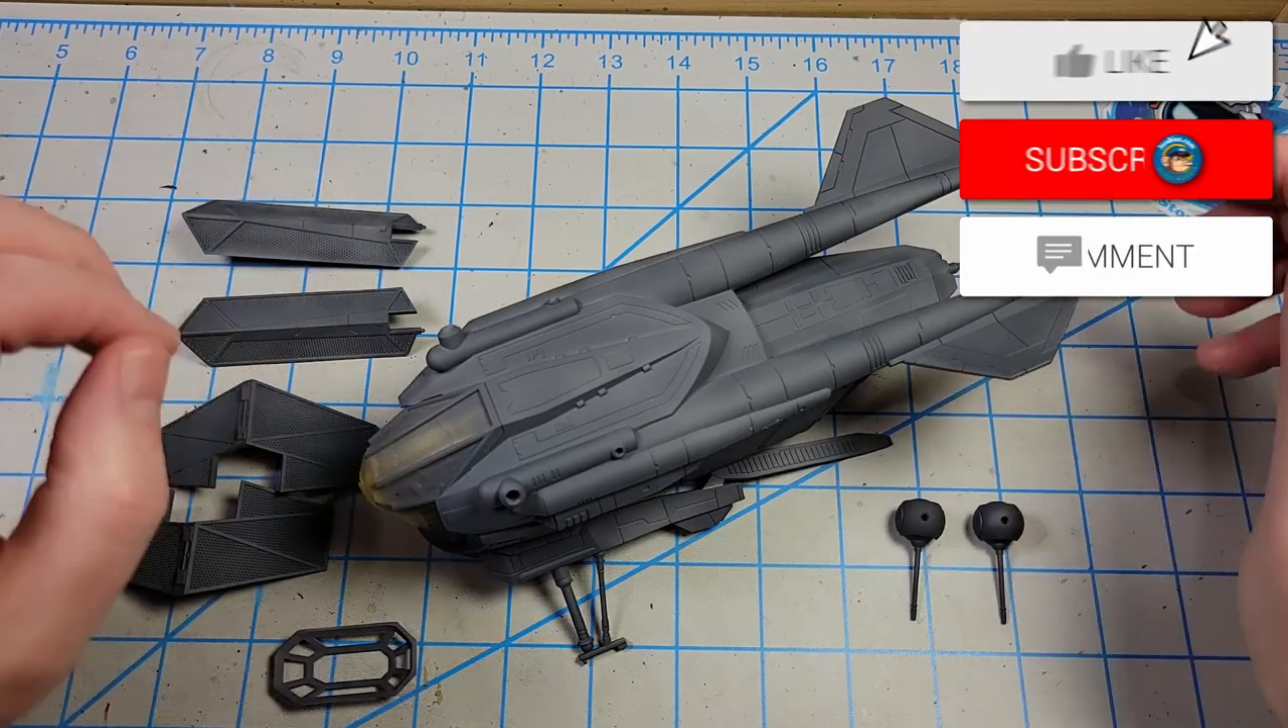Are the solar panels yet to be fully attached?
Yes.